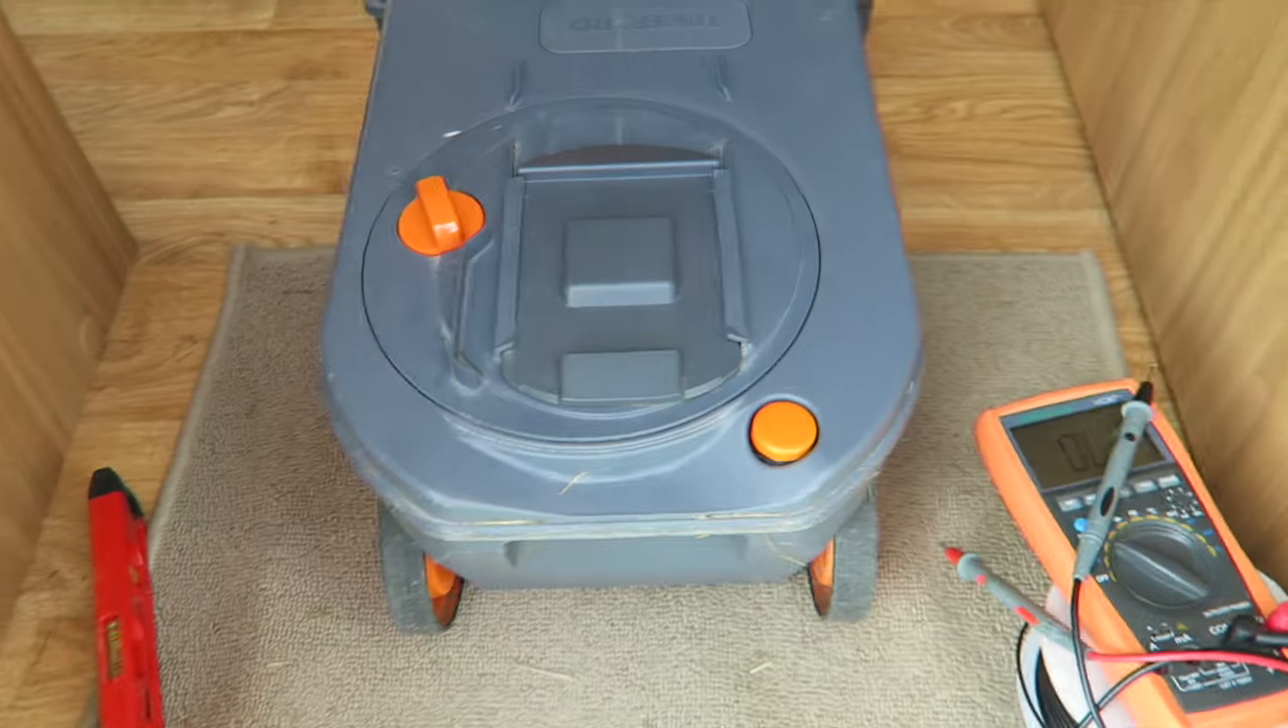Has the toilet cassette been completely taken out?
Yes.